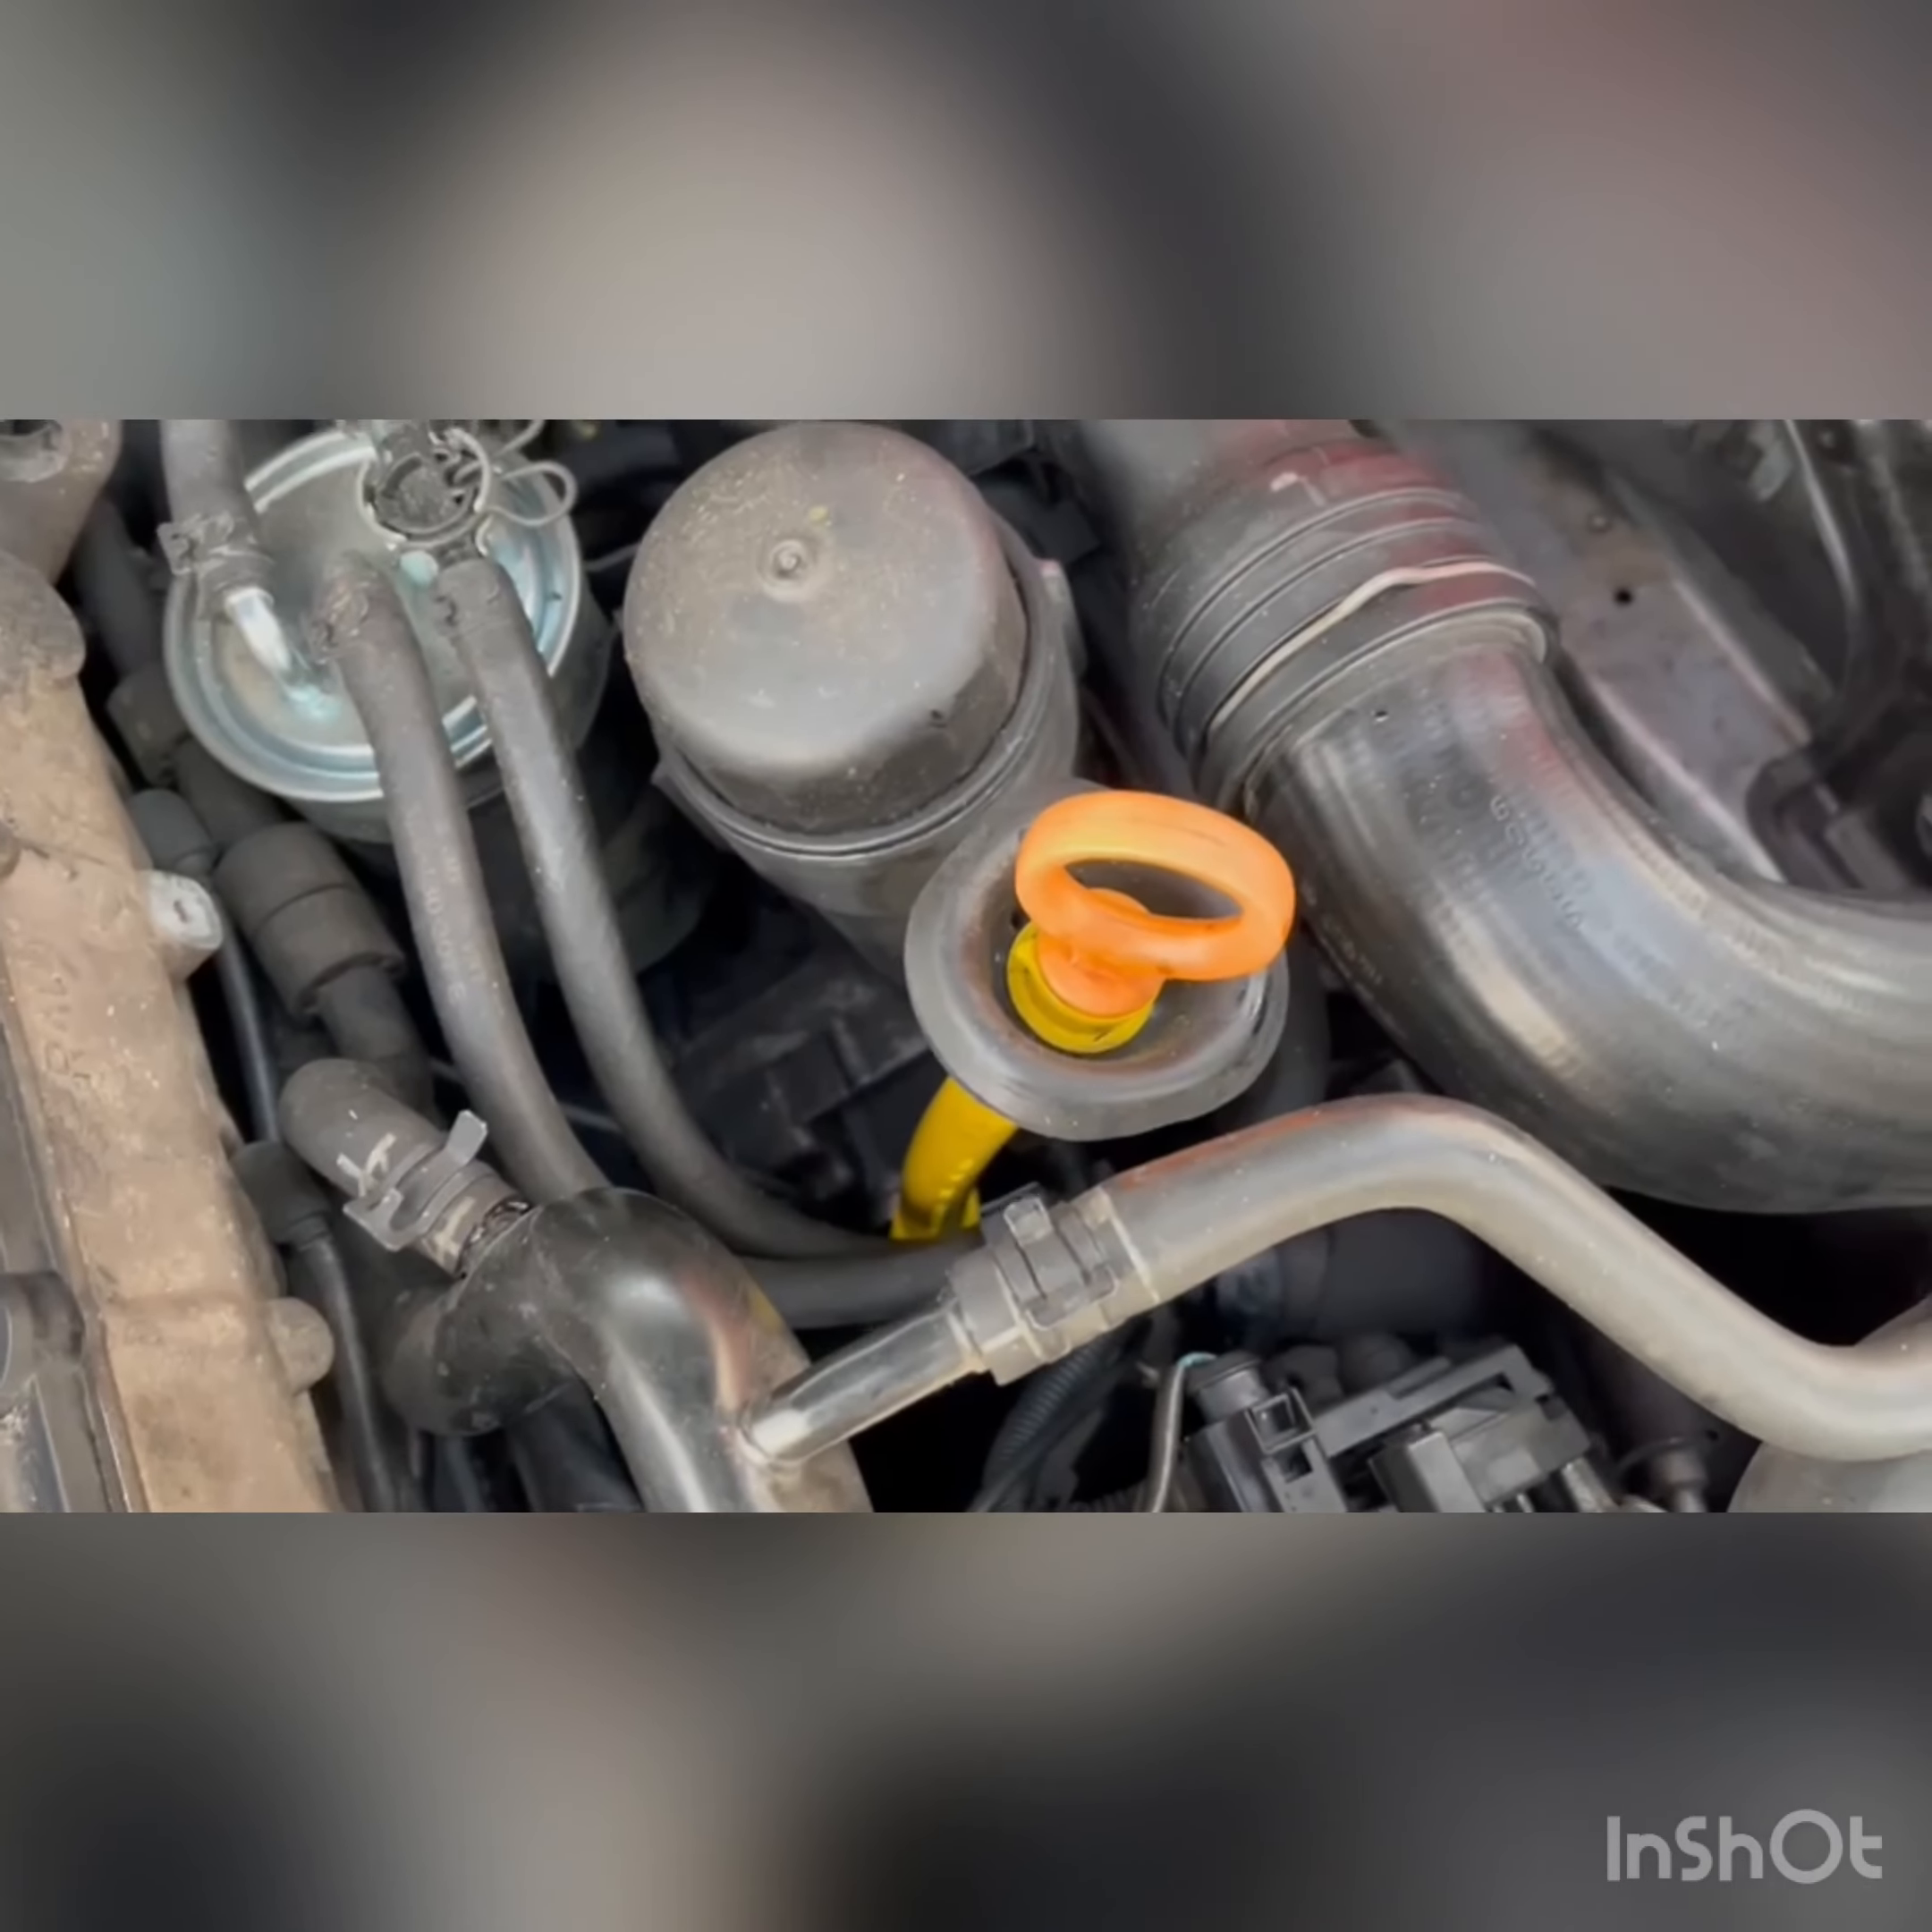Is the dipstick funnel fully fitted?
Yes.